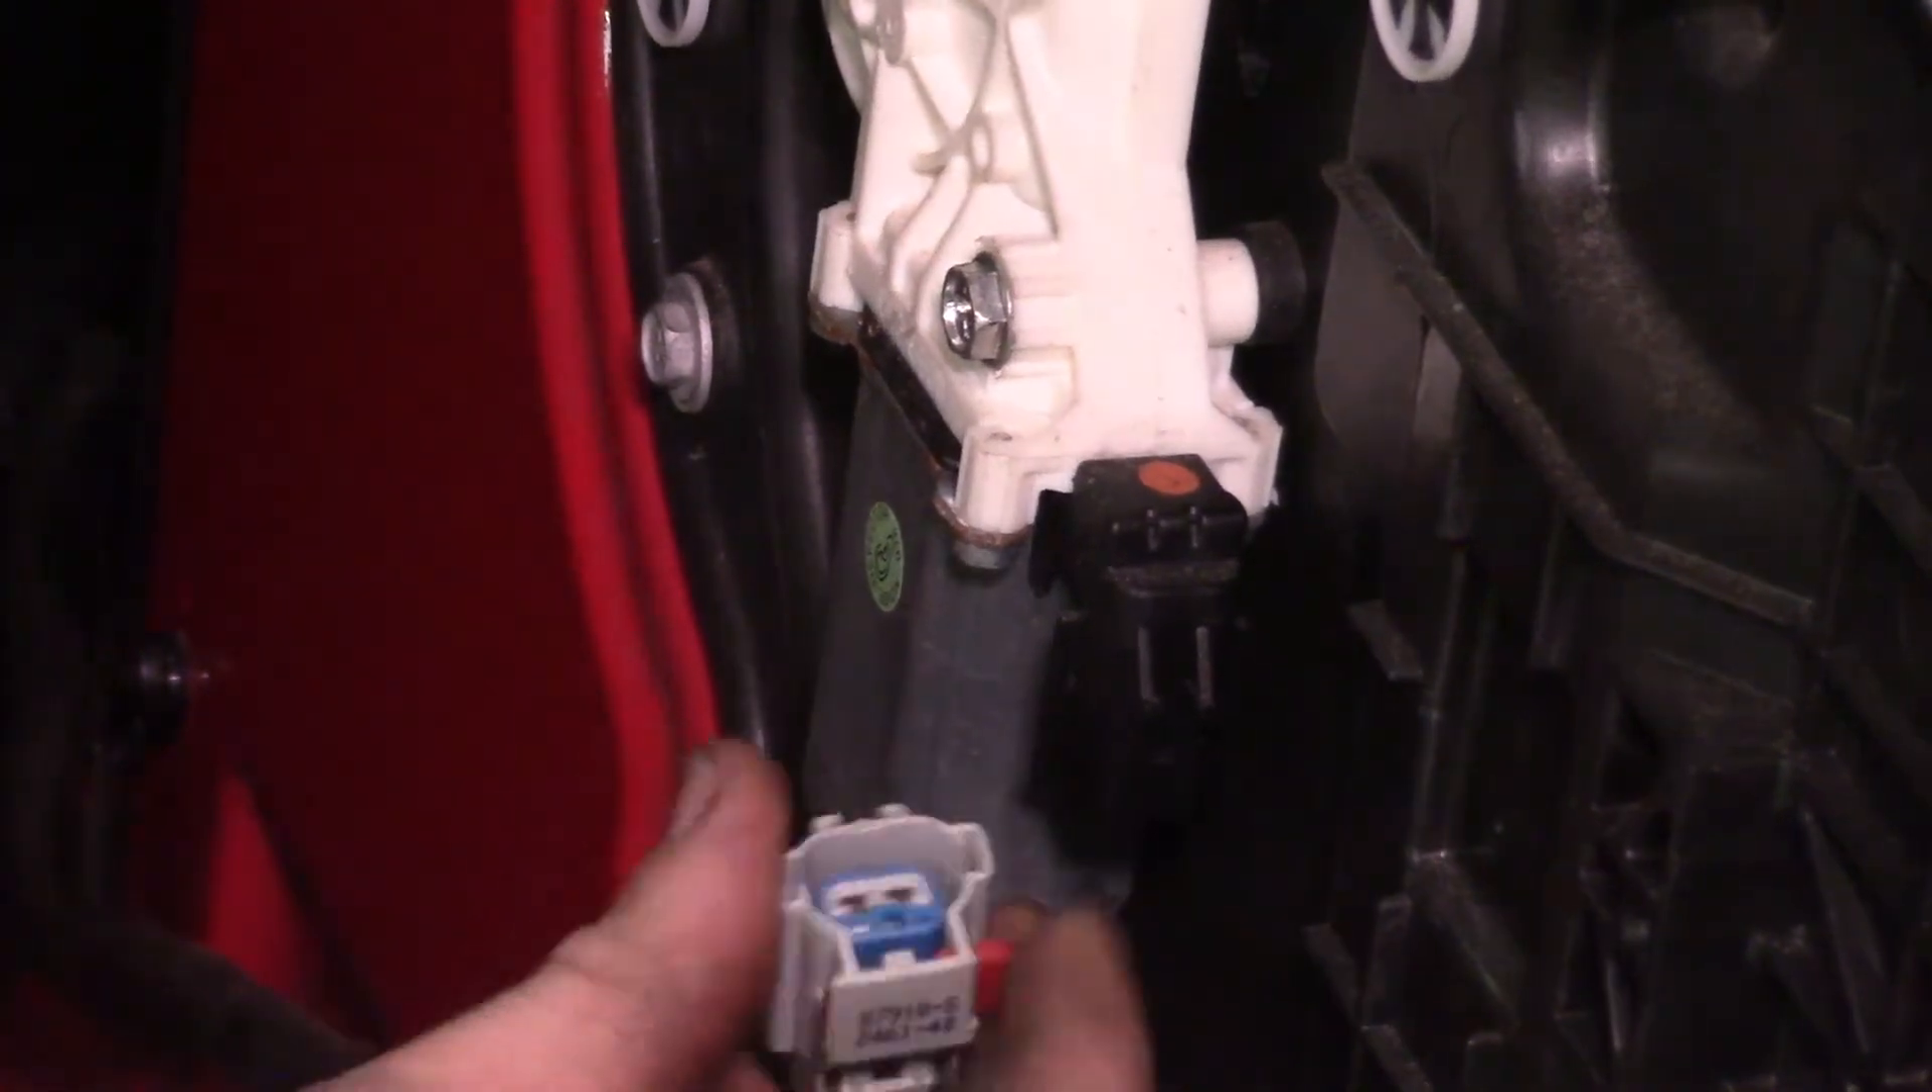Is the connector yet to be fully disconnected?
No.